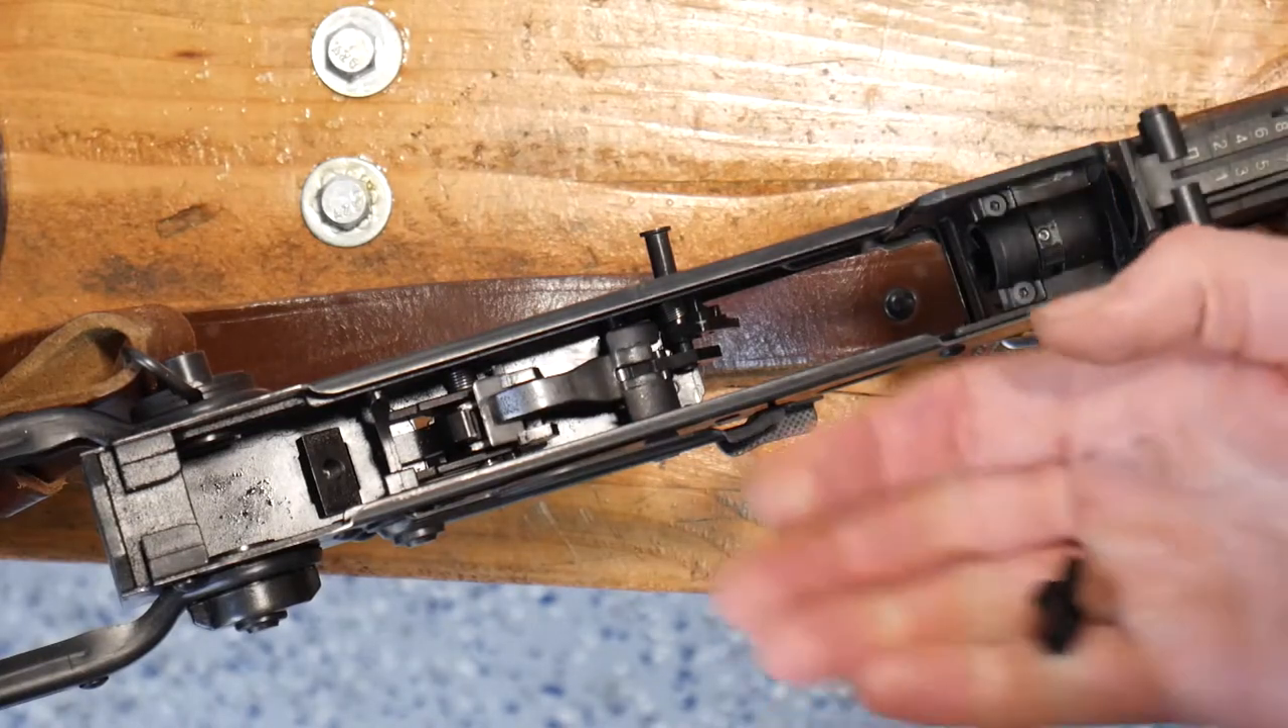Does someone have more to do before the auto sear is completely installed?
Yes.